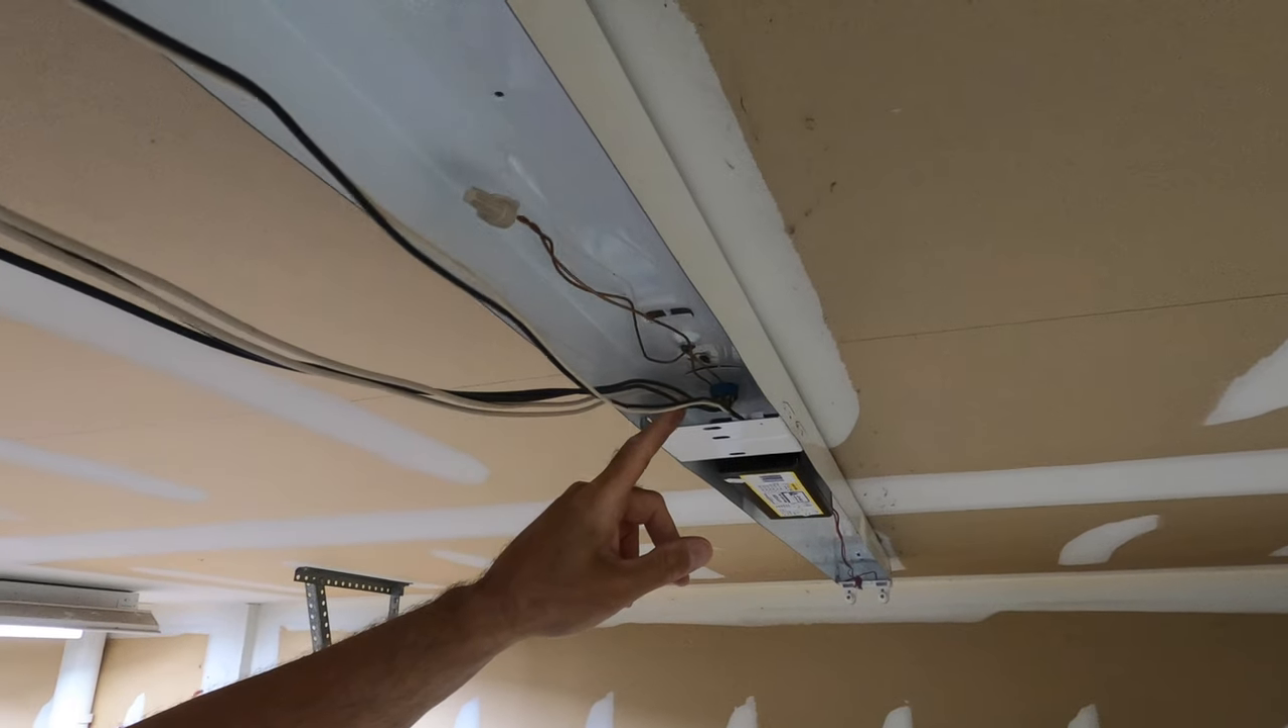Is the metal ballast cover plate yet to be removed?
No.